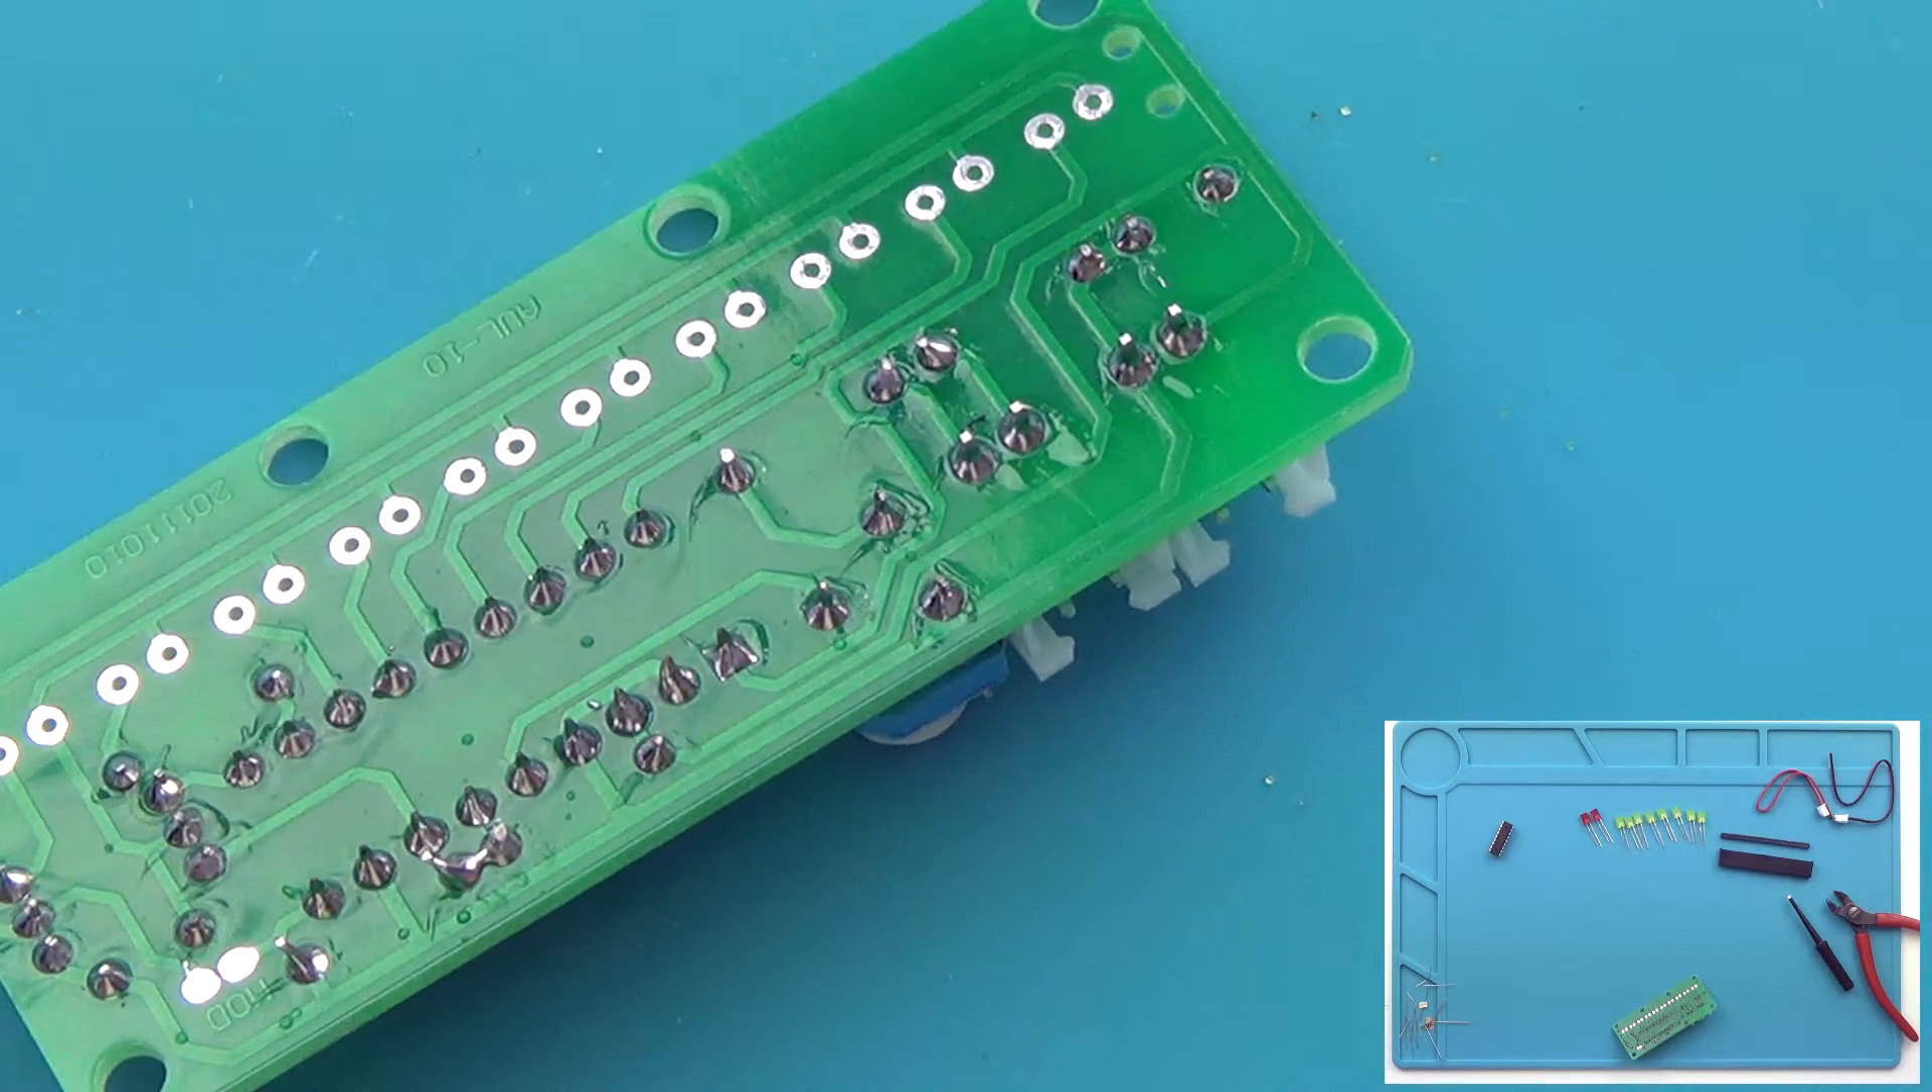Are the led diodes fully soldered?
No.